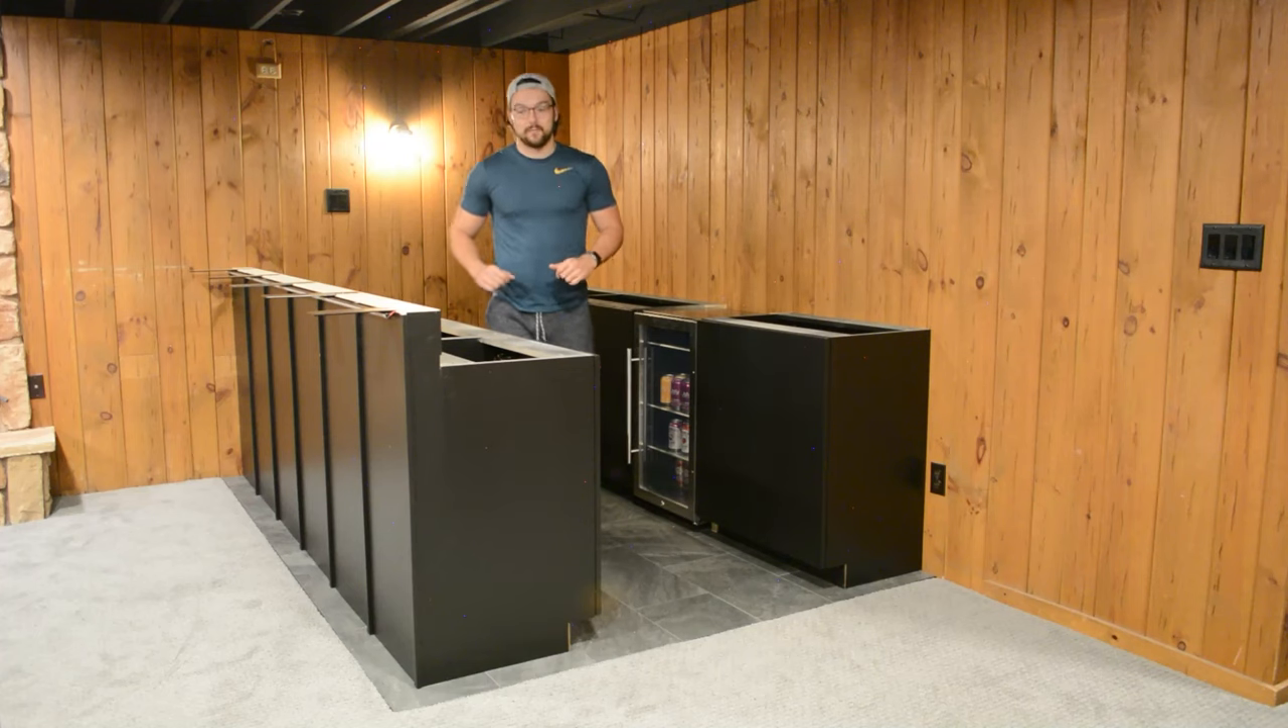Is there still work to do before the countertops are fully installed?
Yes.